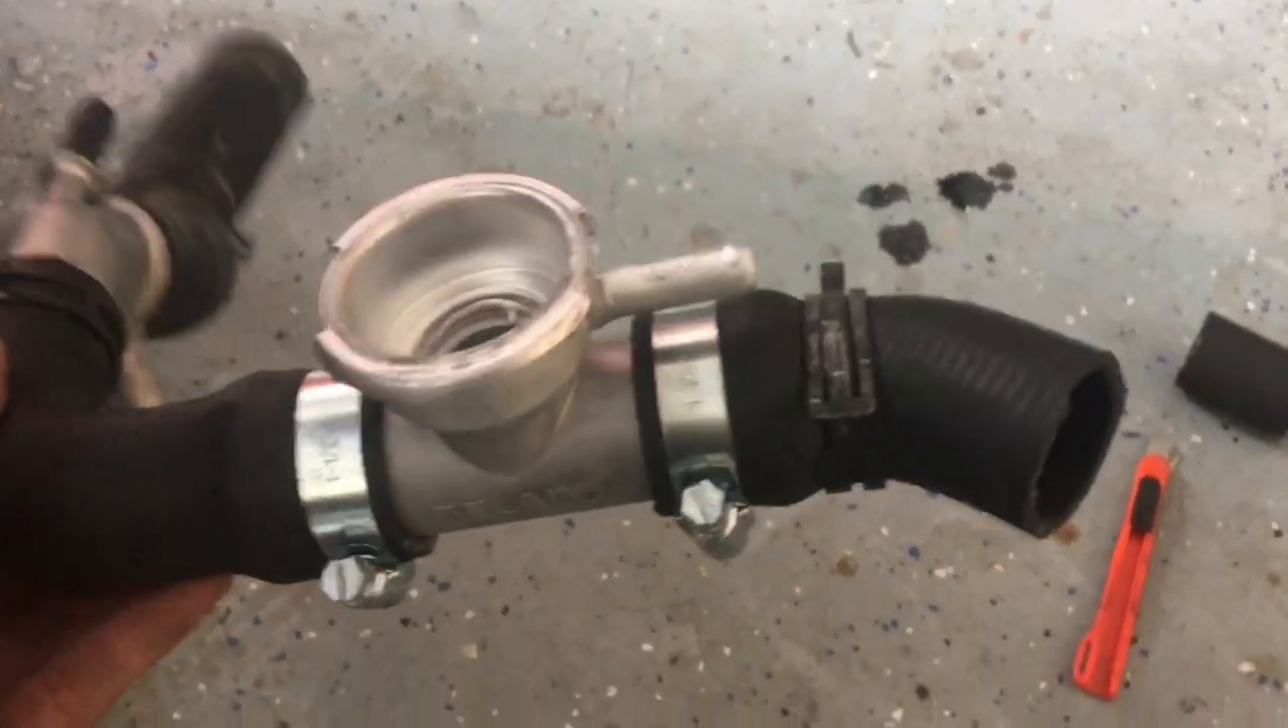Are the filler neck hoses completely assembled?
Yes.